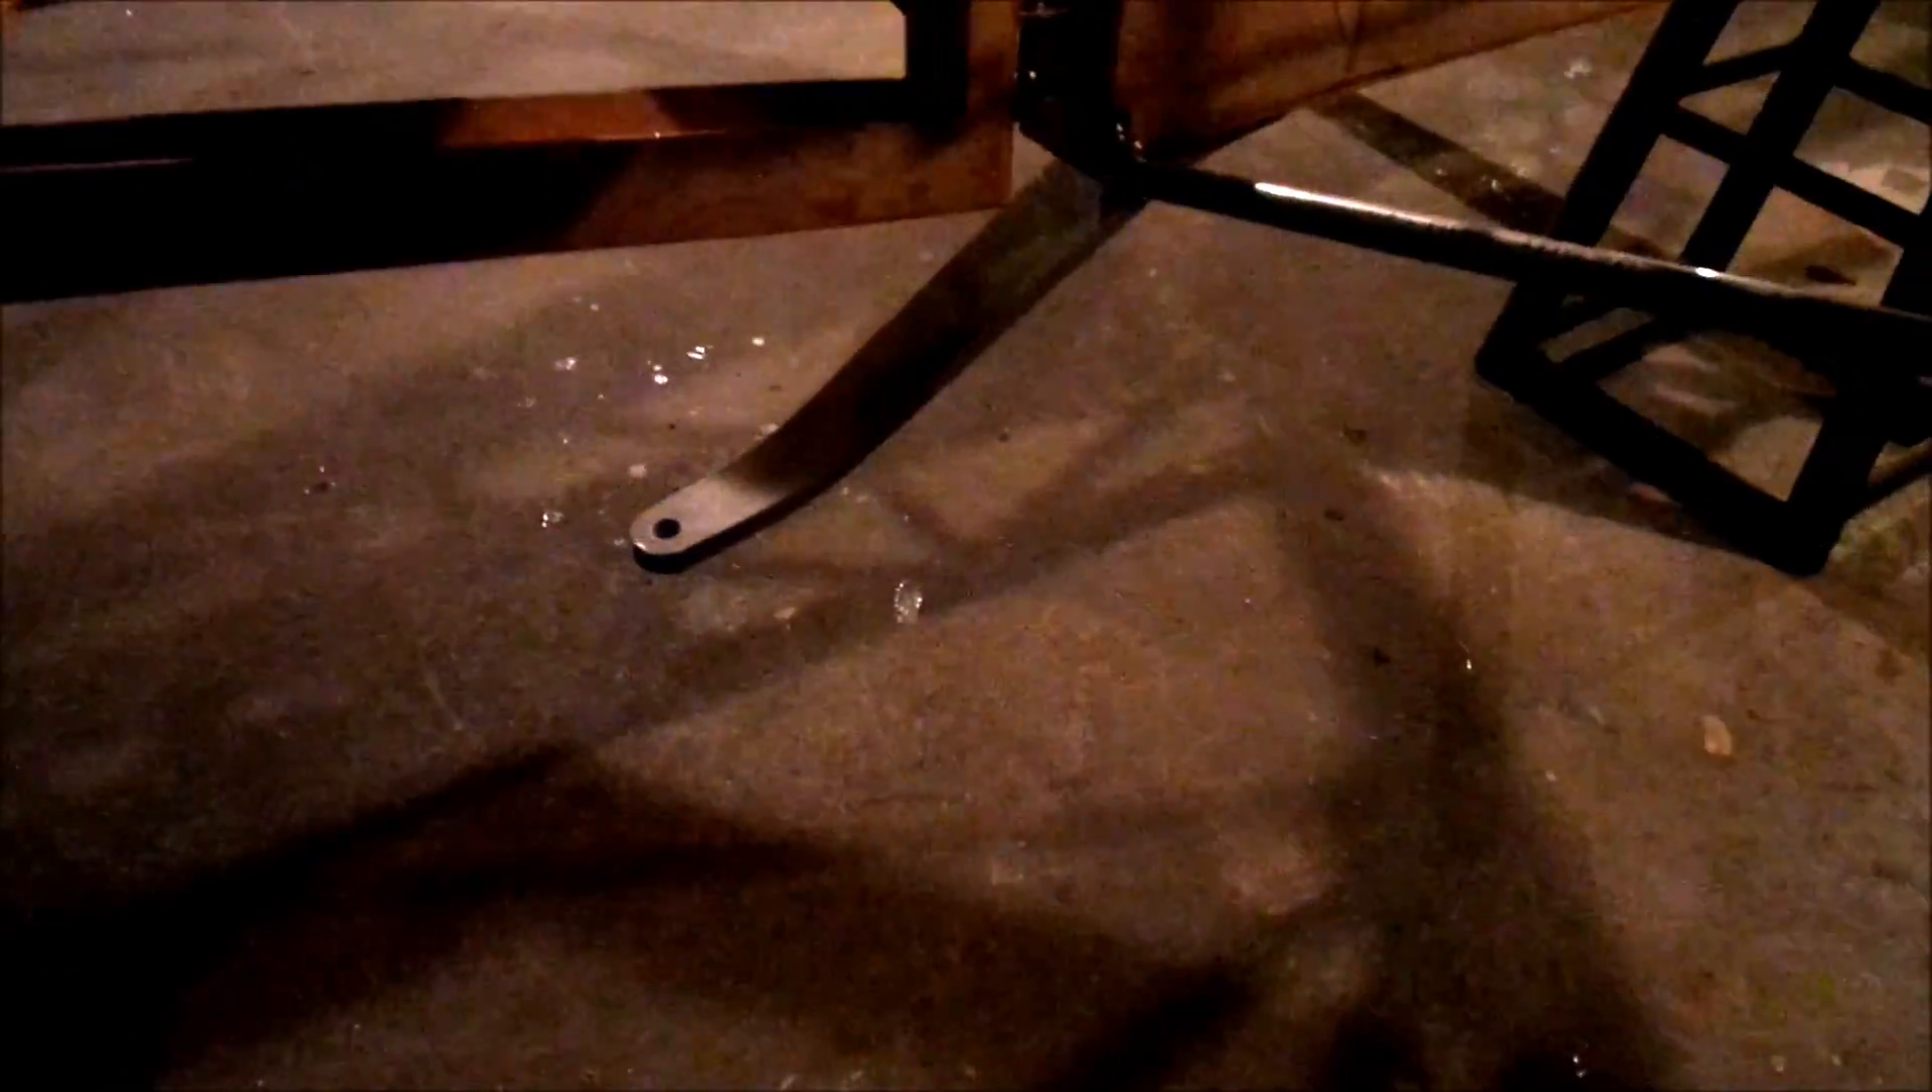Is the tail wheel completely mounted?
No.